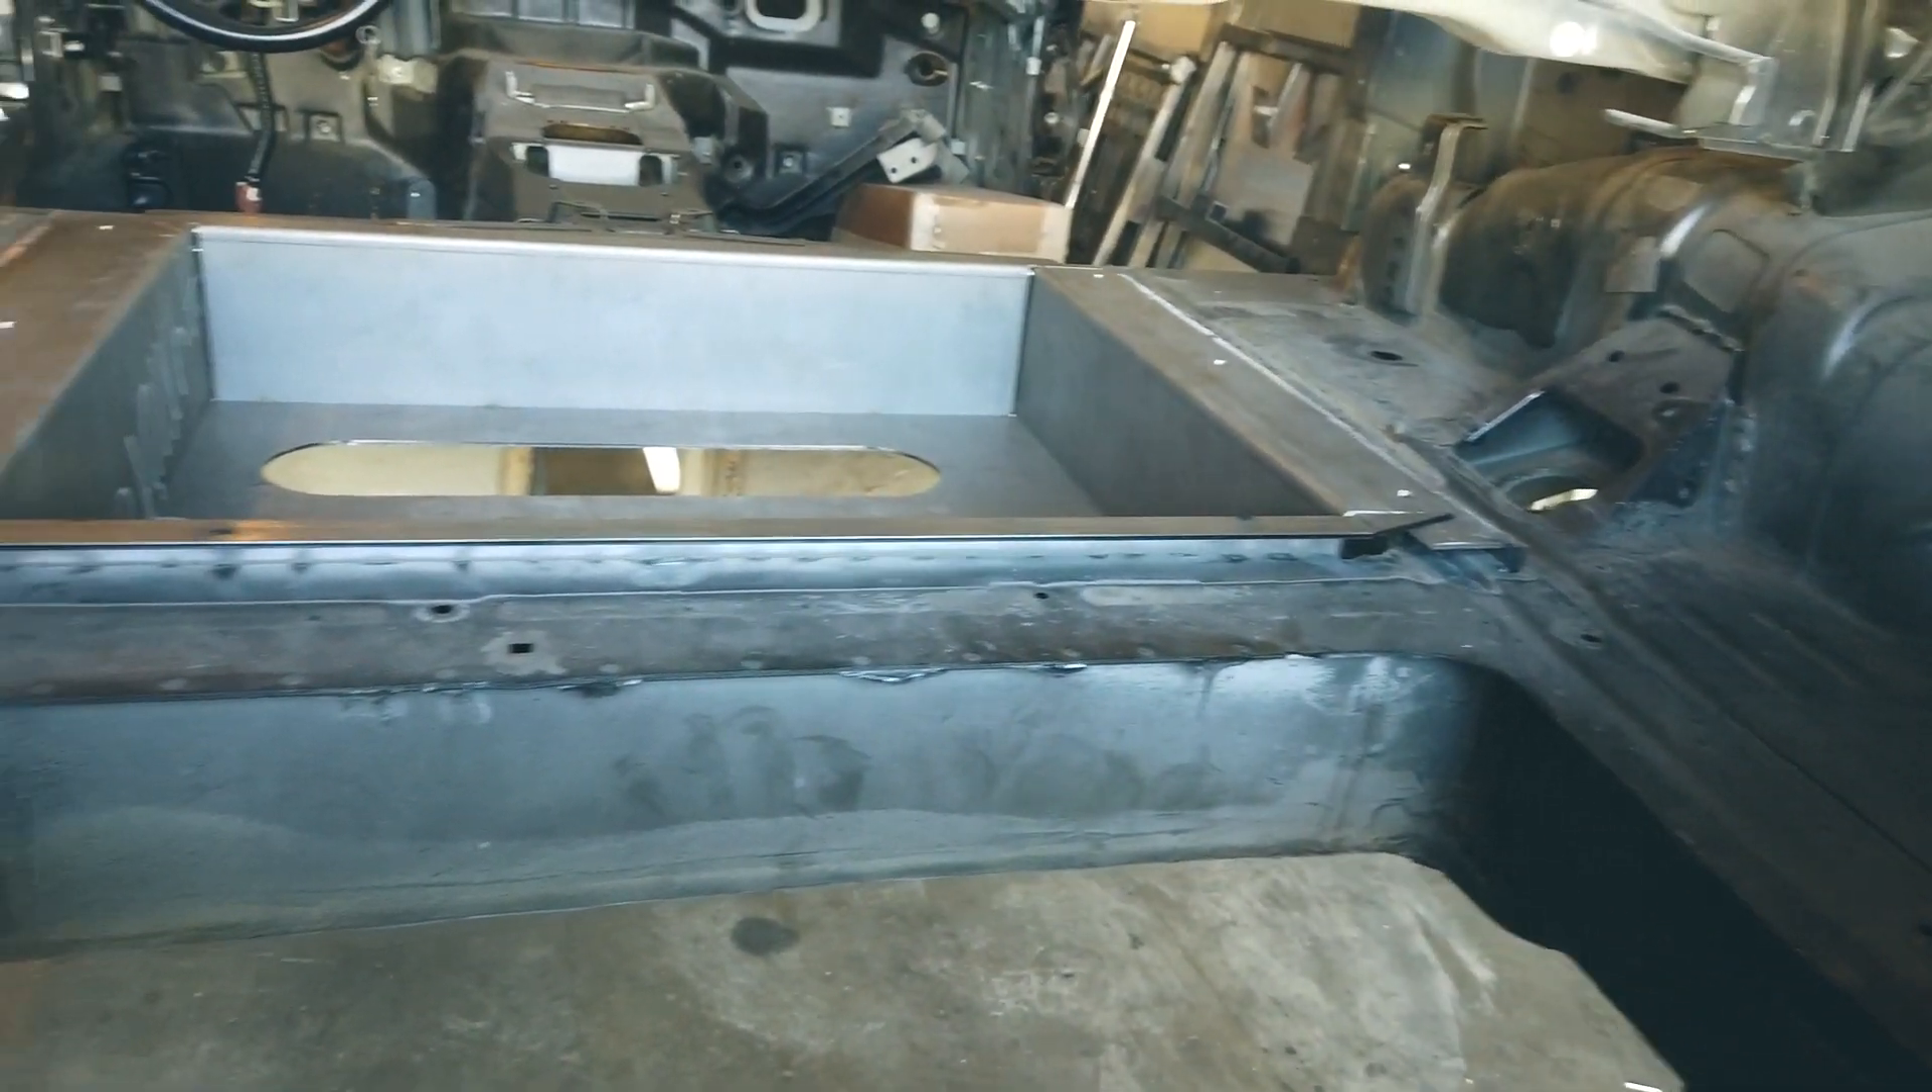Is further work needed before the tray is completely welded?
Yes.